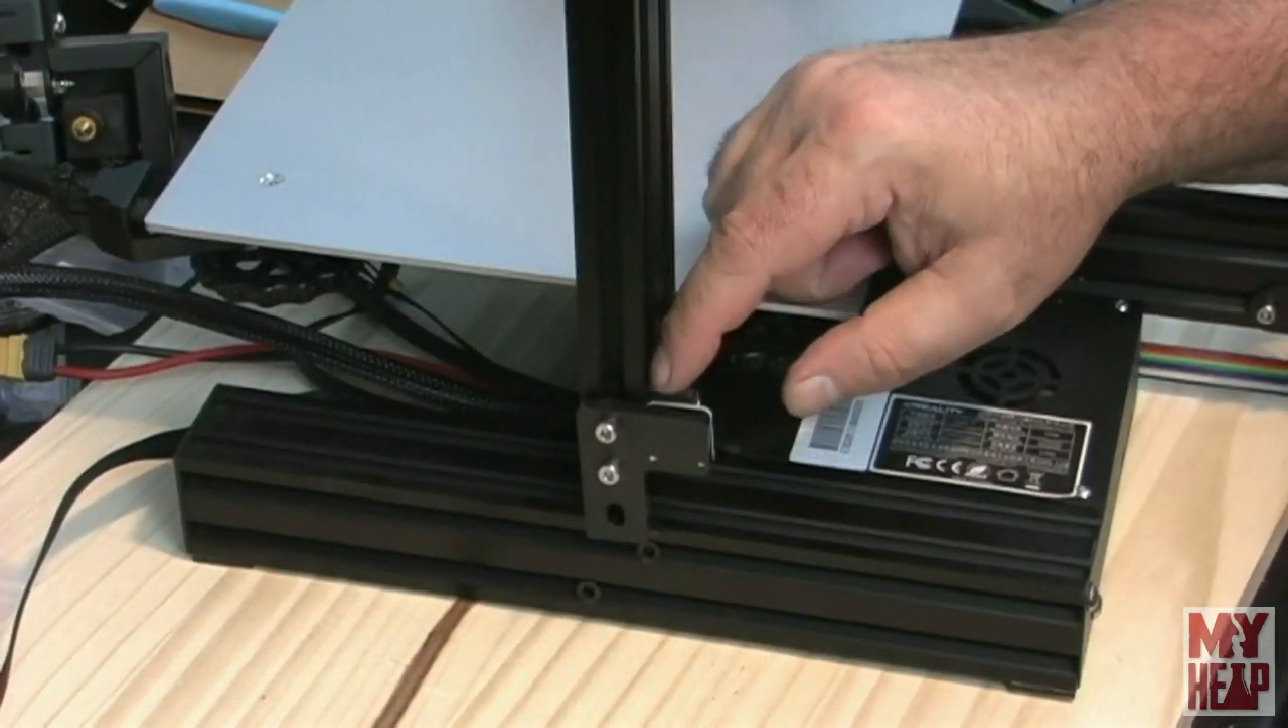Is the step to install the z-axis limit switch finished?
Yes.